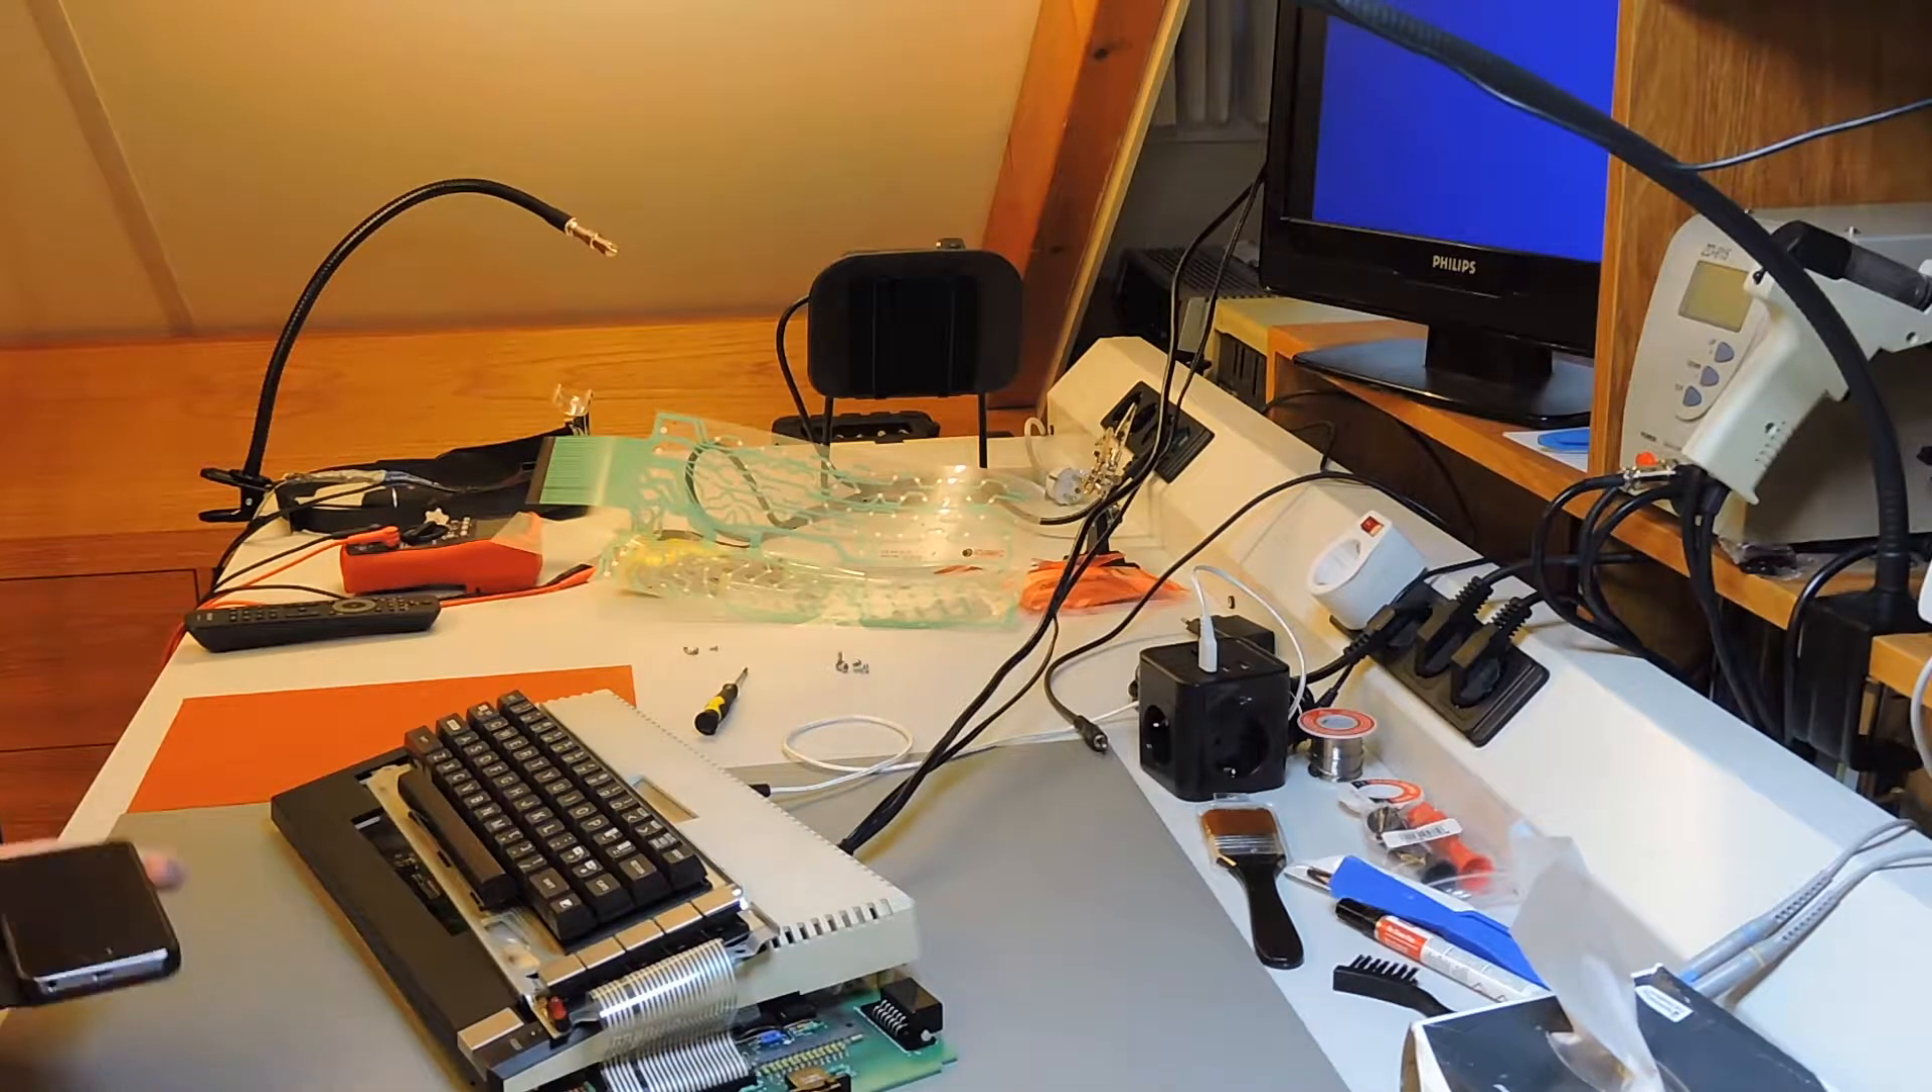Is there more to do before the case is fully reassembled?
Yes.